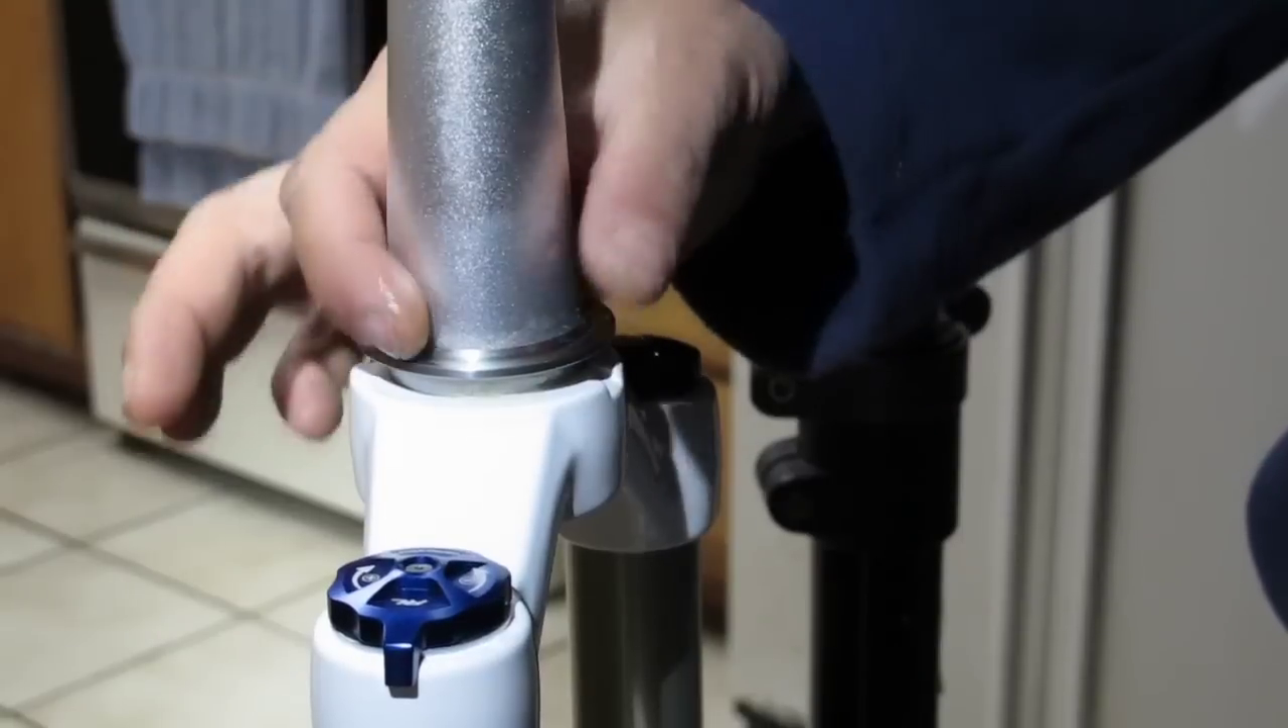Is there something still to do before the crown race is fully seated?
Yes.